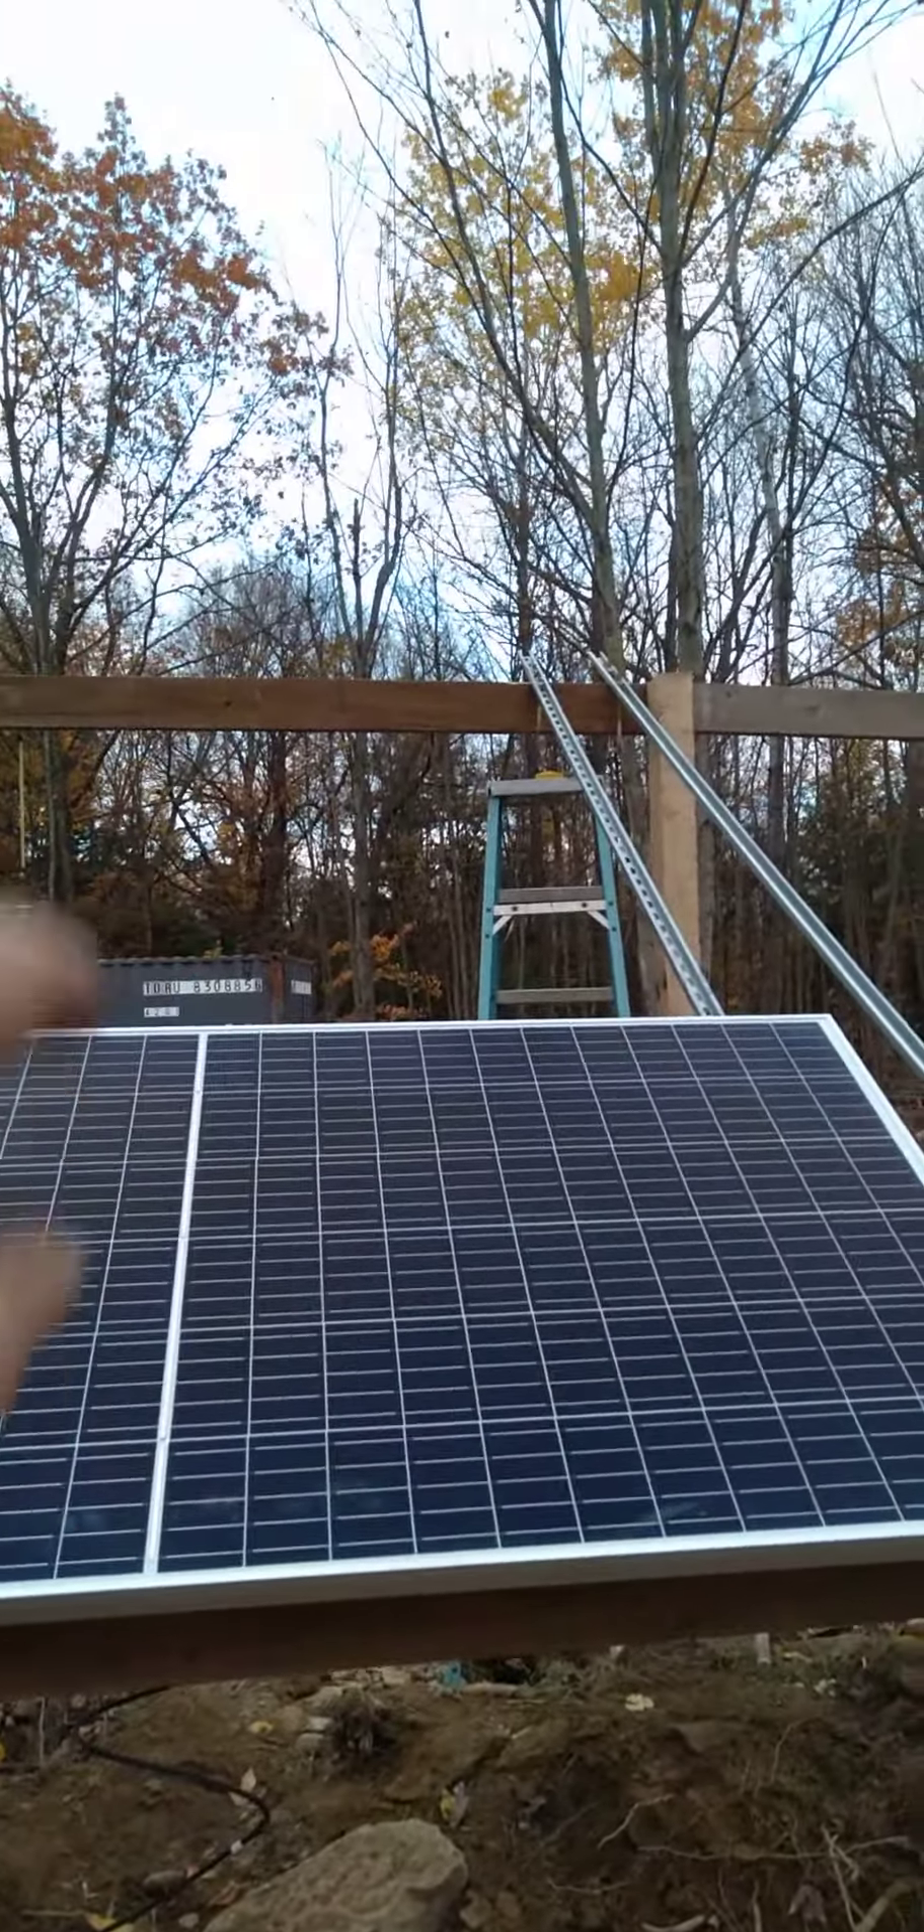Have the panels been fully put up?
No.